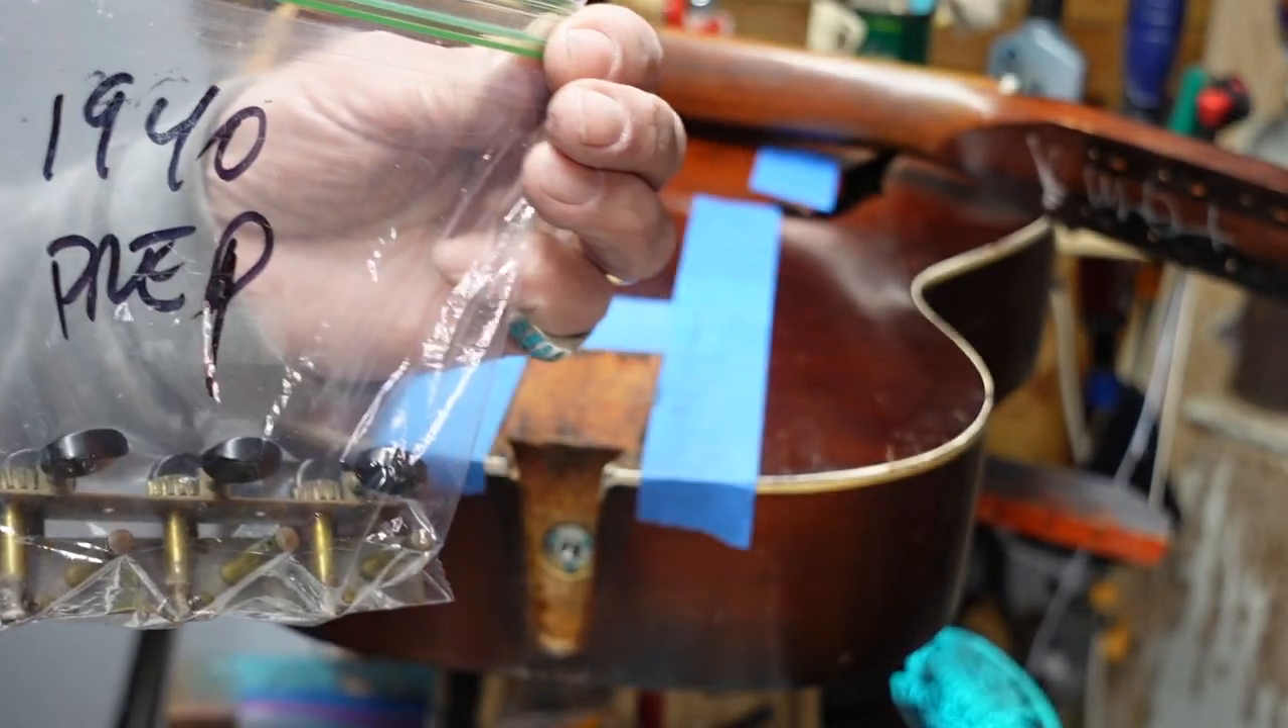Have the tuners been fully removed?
Yes.